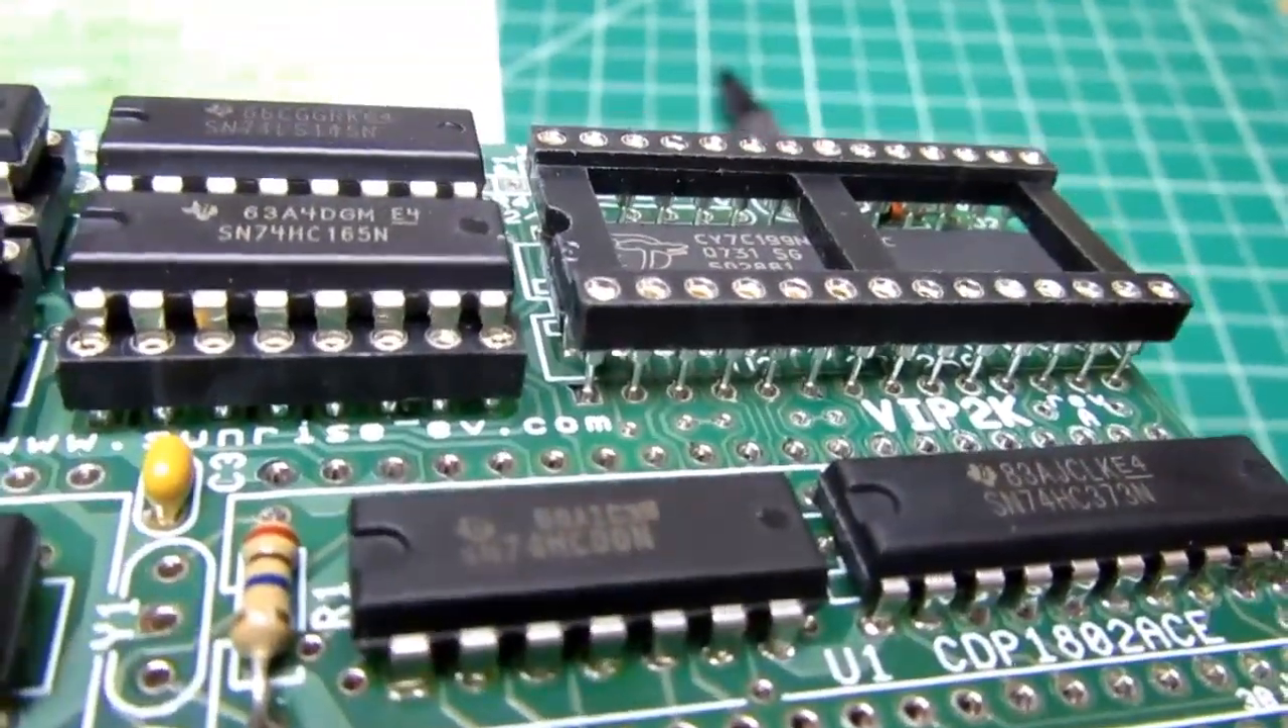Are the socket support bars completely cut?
No.